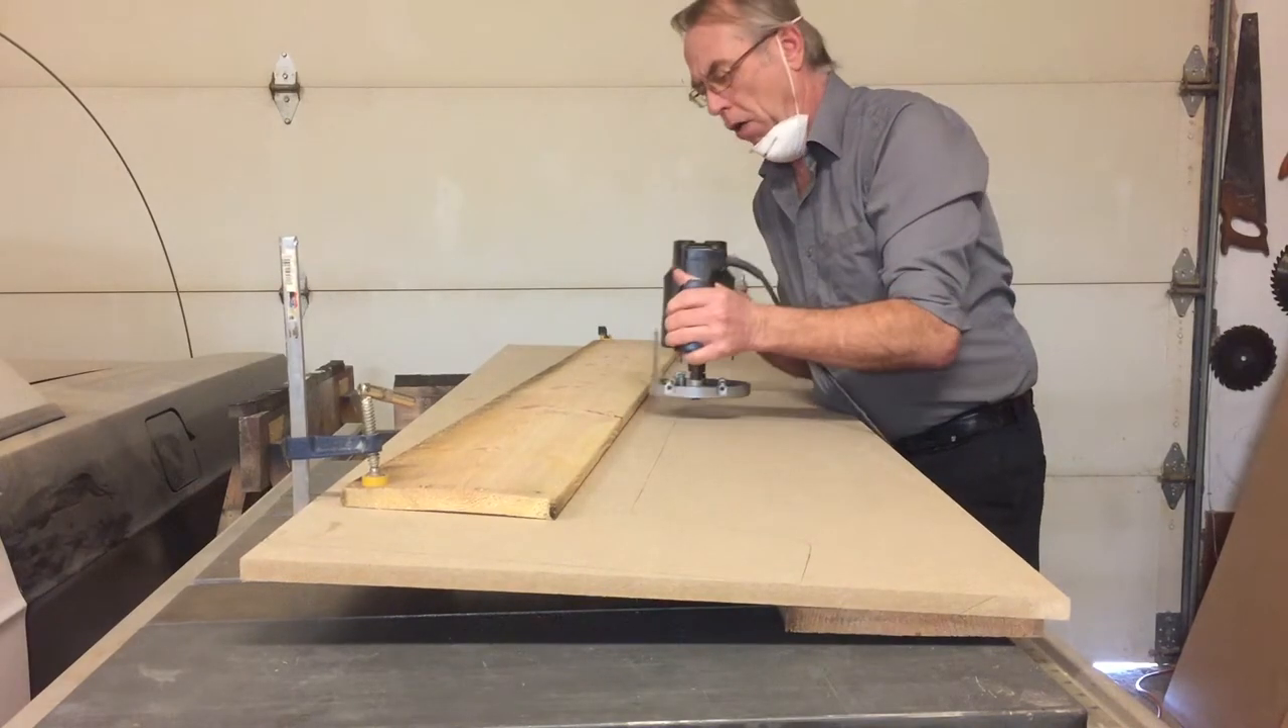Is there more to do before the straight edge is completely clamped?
No.